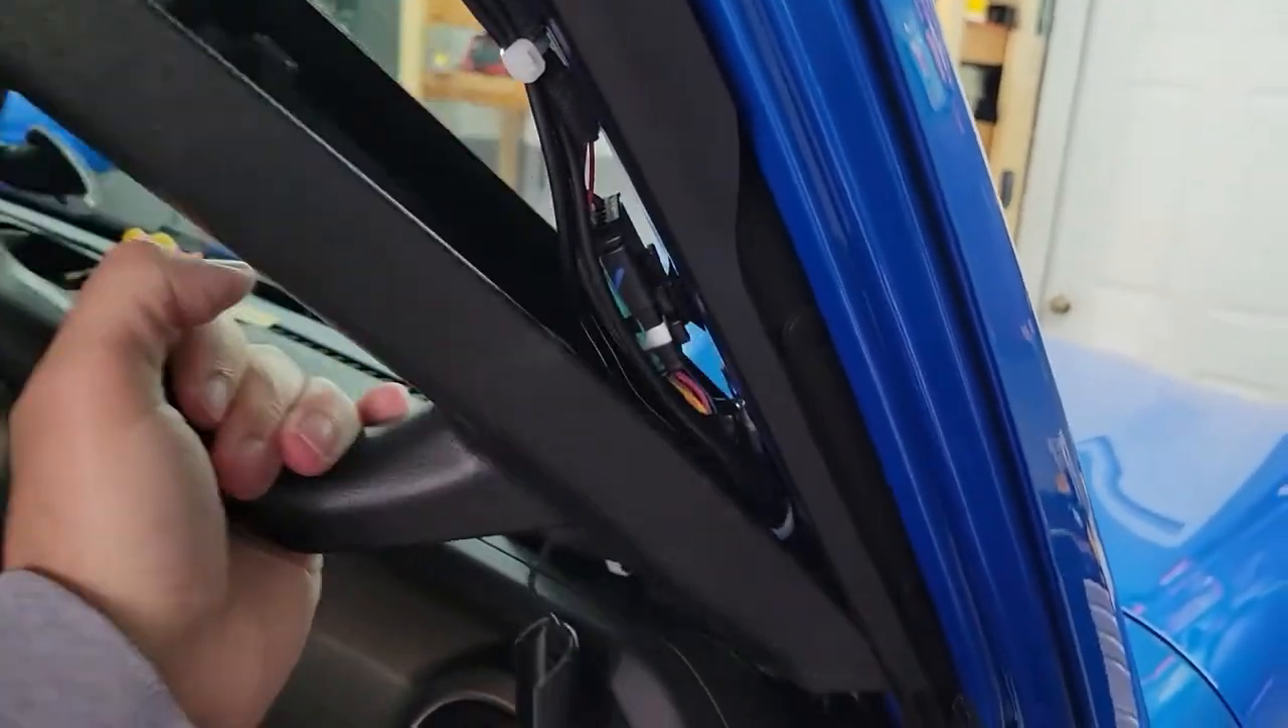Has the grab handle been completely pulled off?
No.